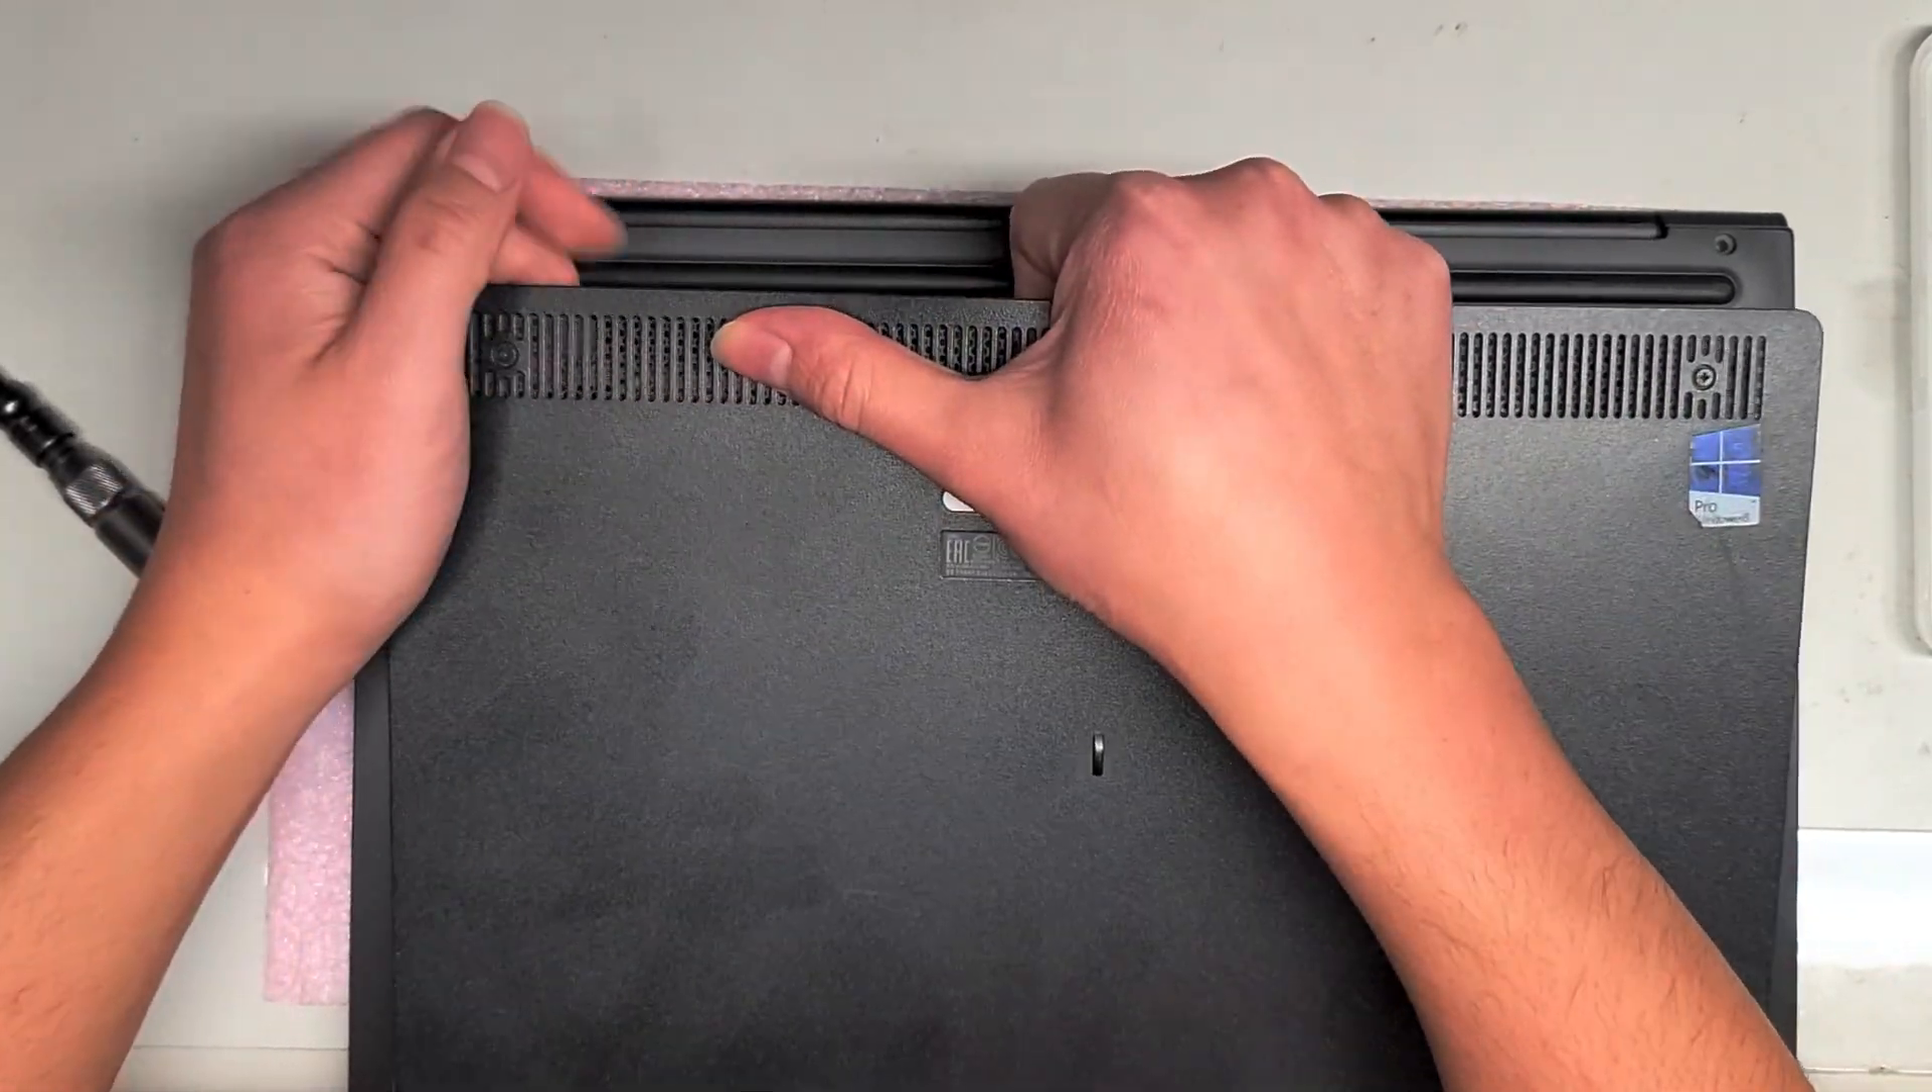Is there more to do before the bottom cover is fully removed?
Yes.